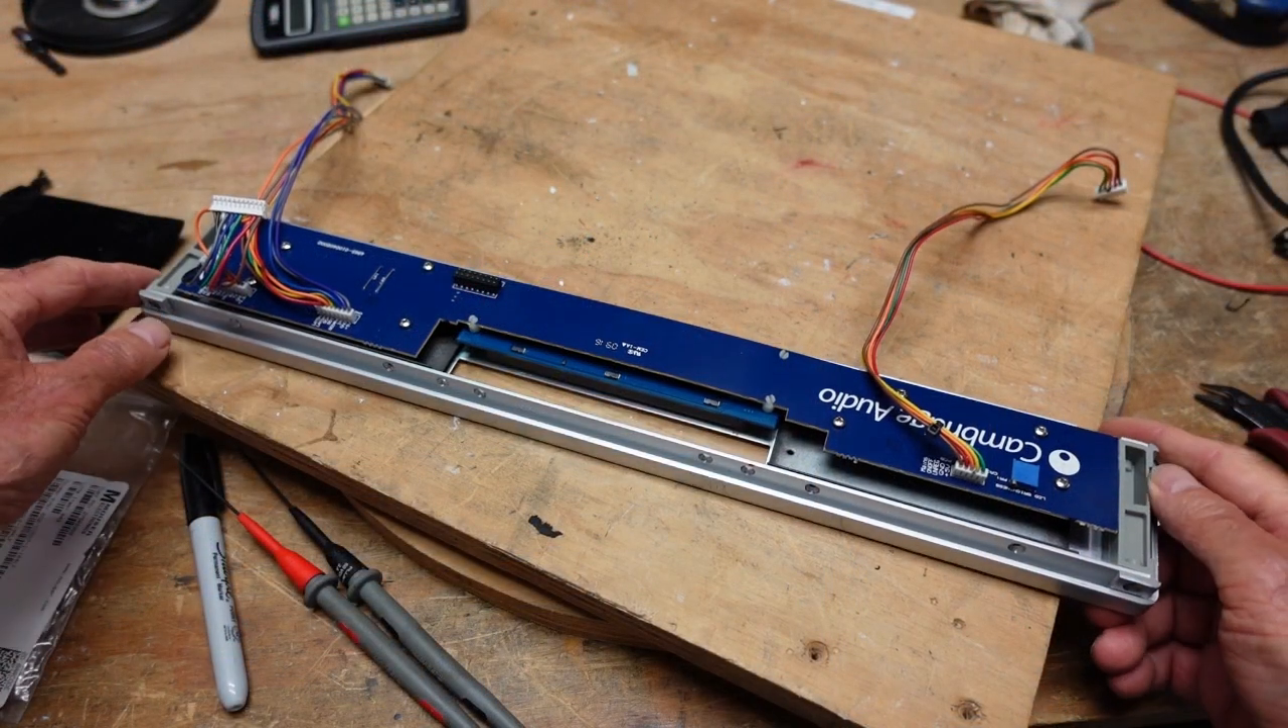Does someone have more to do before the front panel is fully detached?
No.